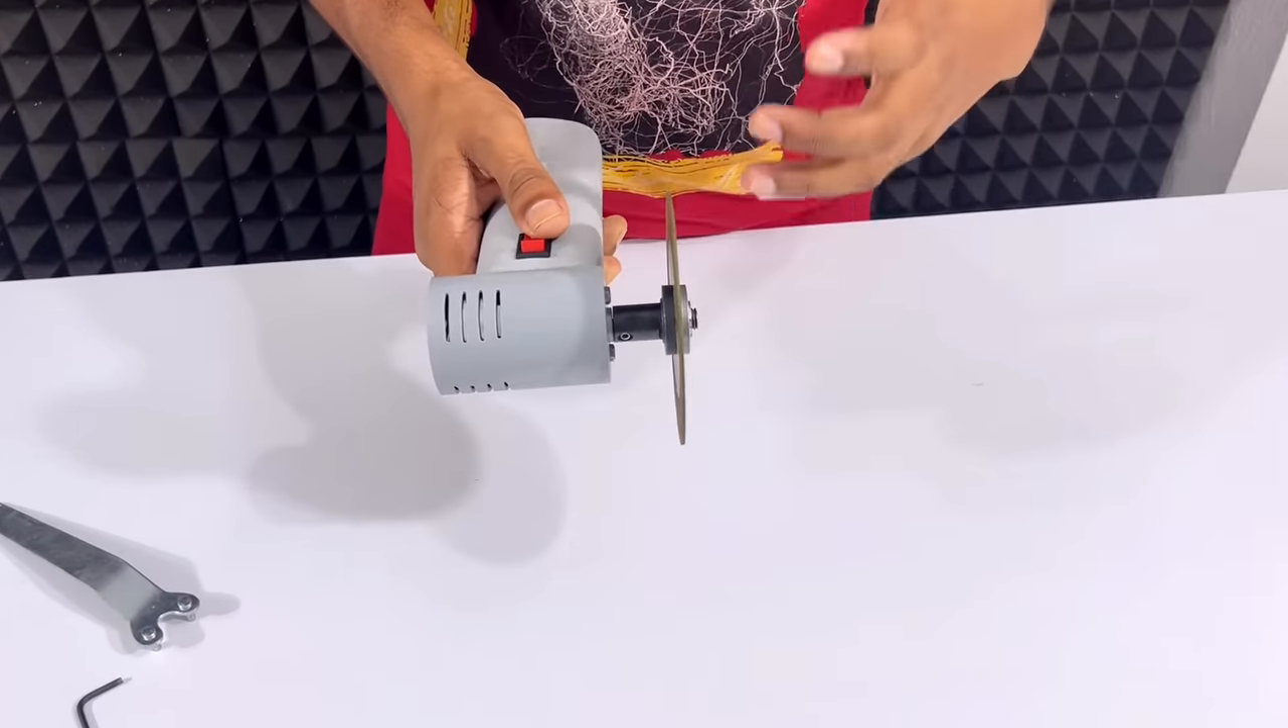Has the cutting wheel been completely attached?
Yes.